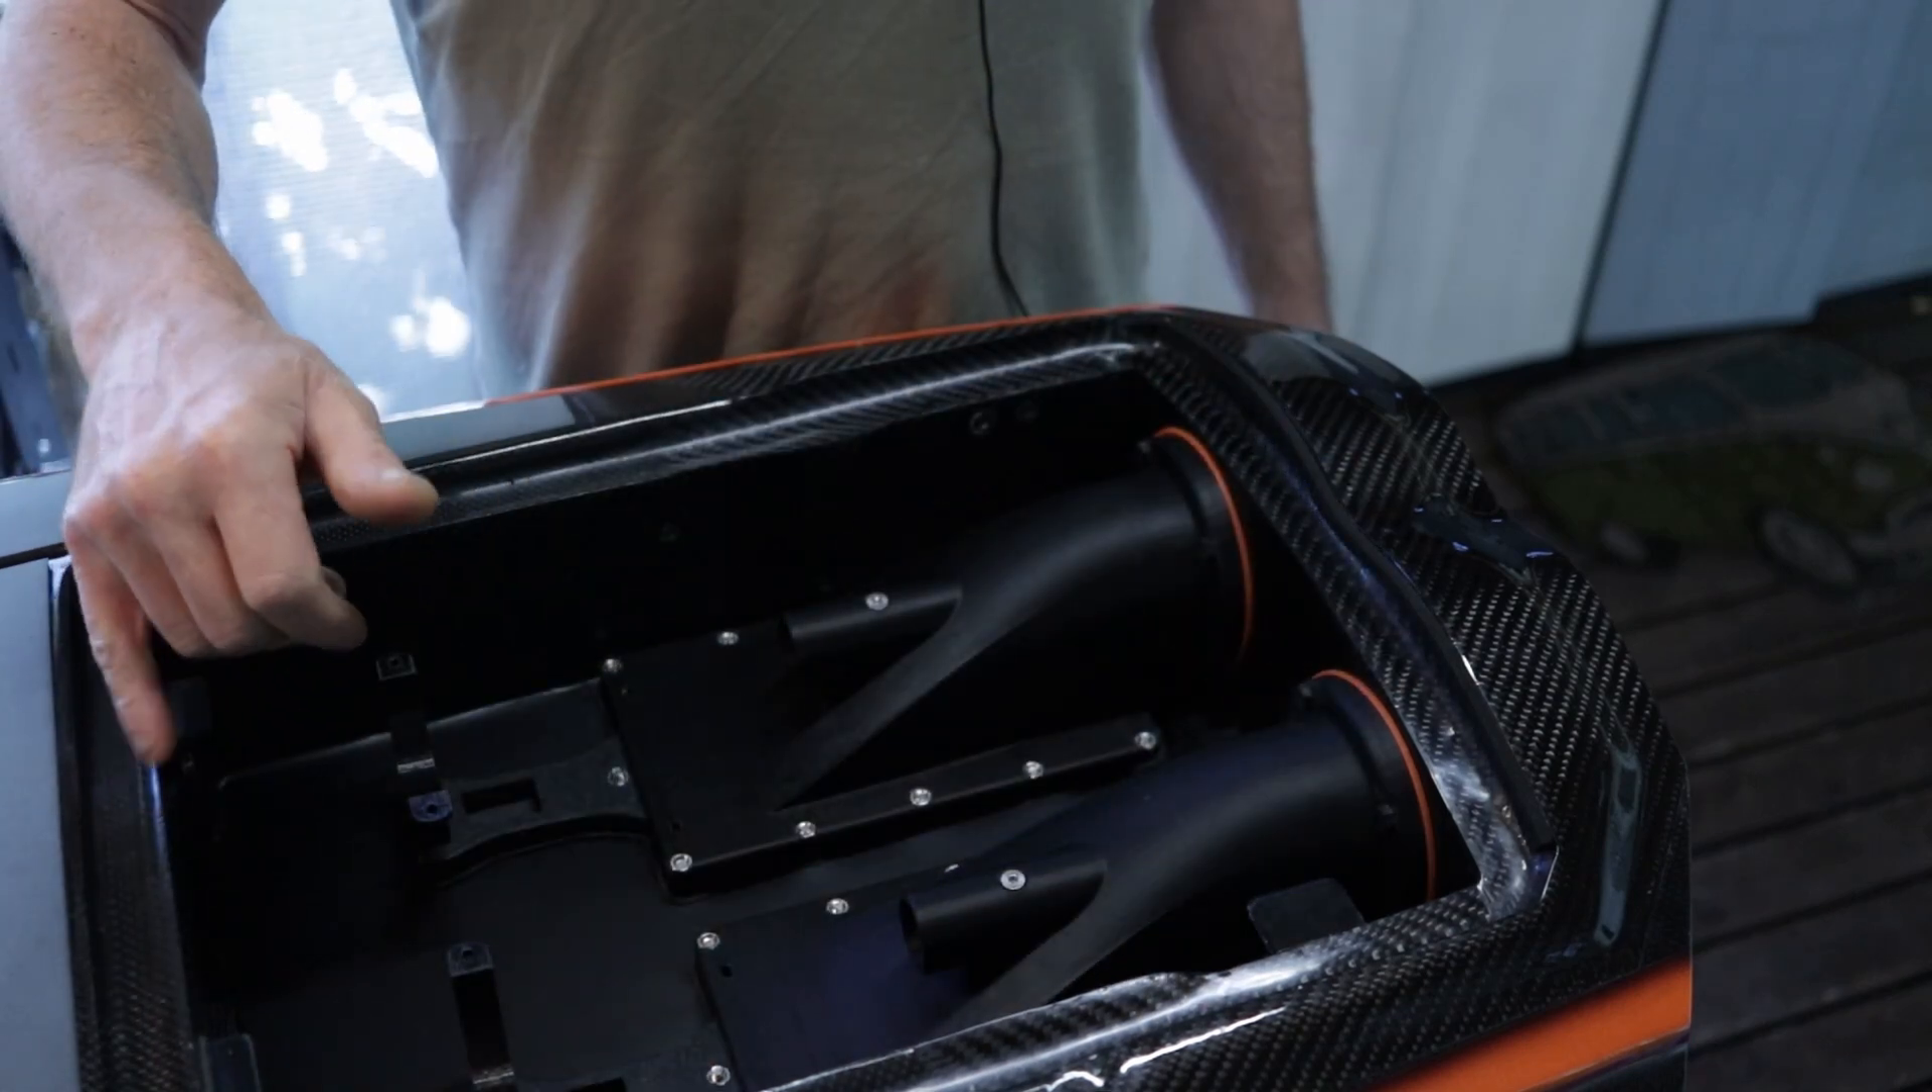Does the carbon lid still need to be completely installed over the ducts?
Yes.